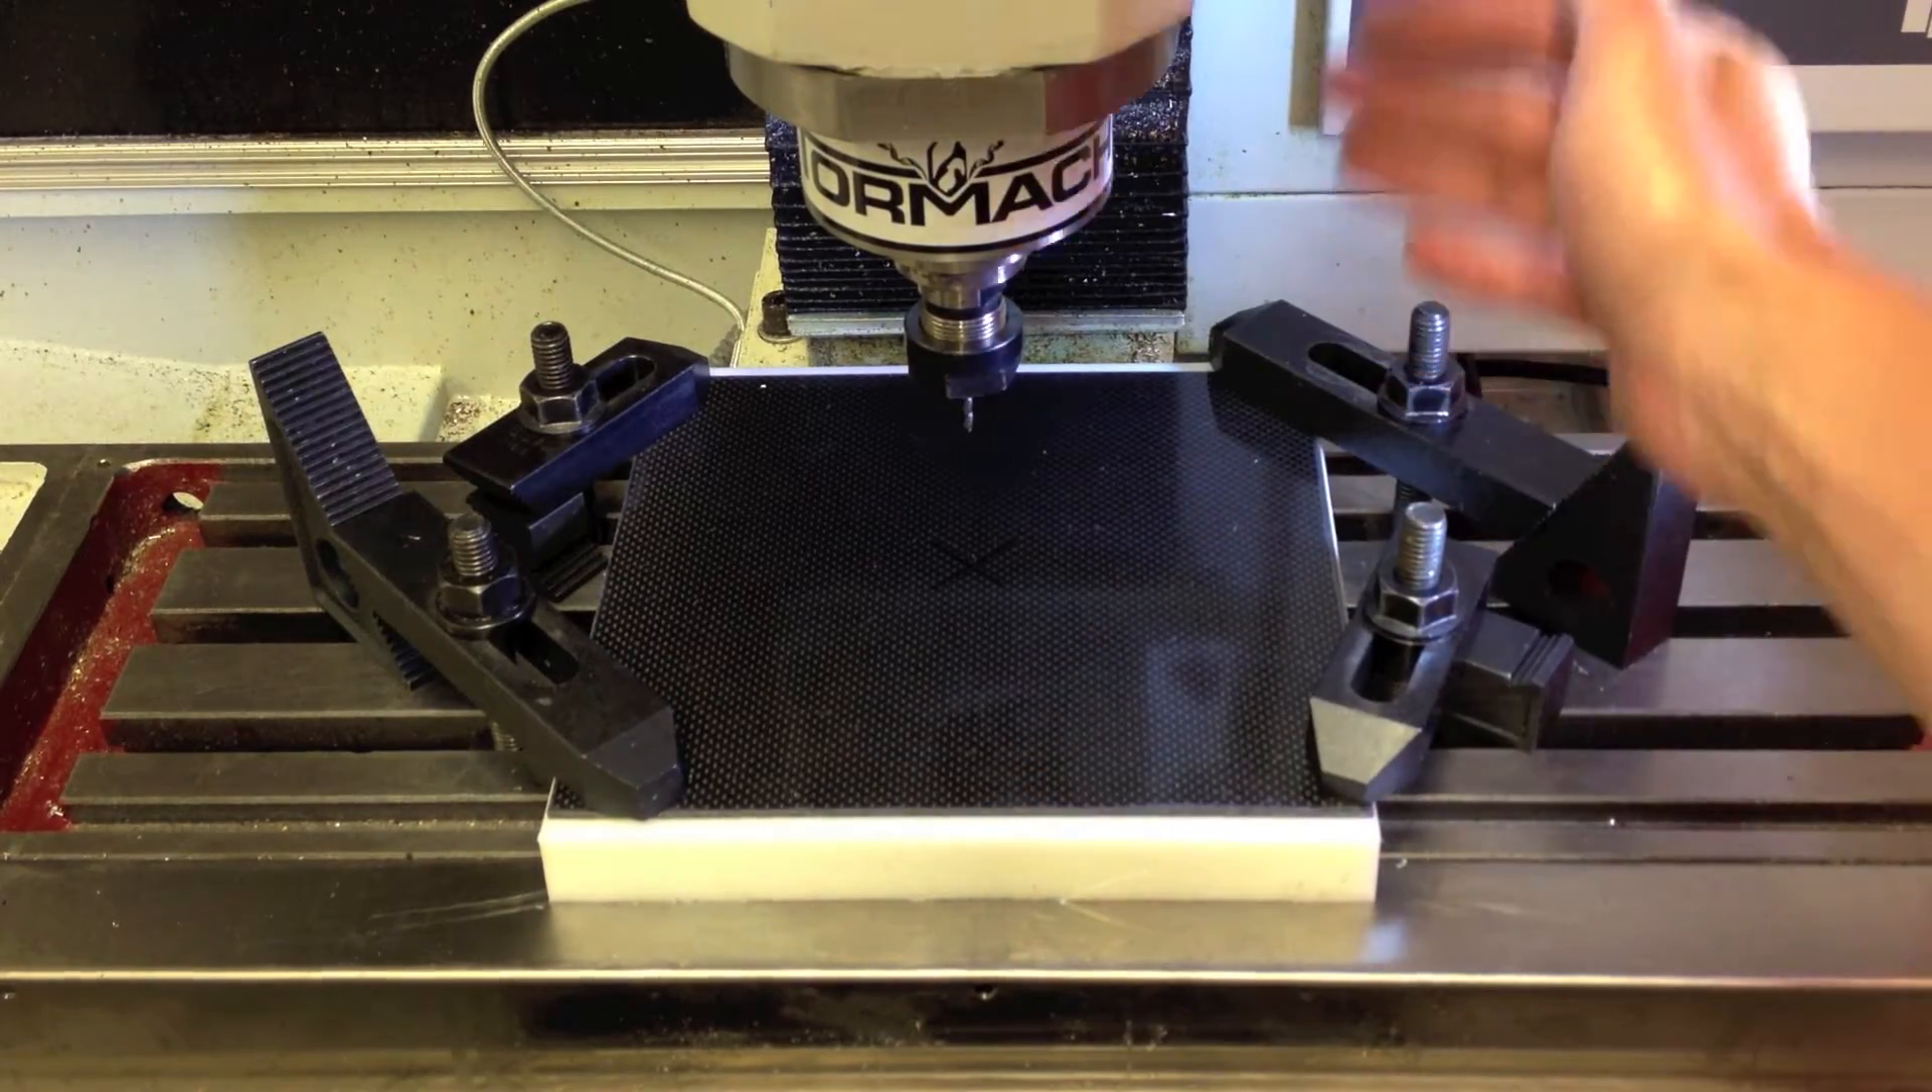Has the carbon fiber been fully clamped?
Yes.